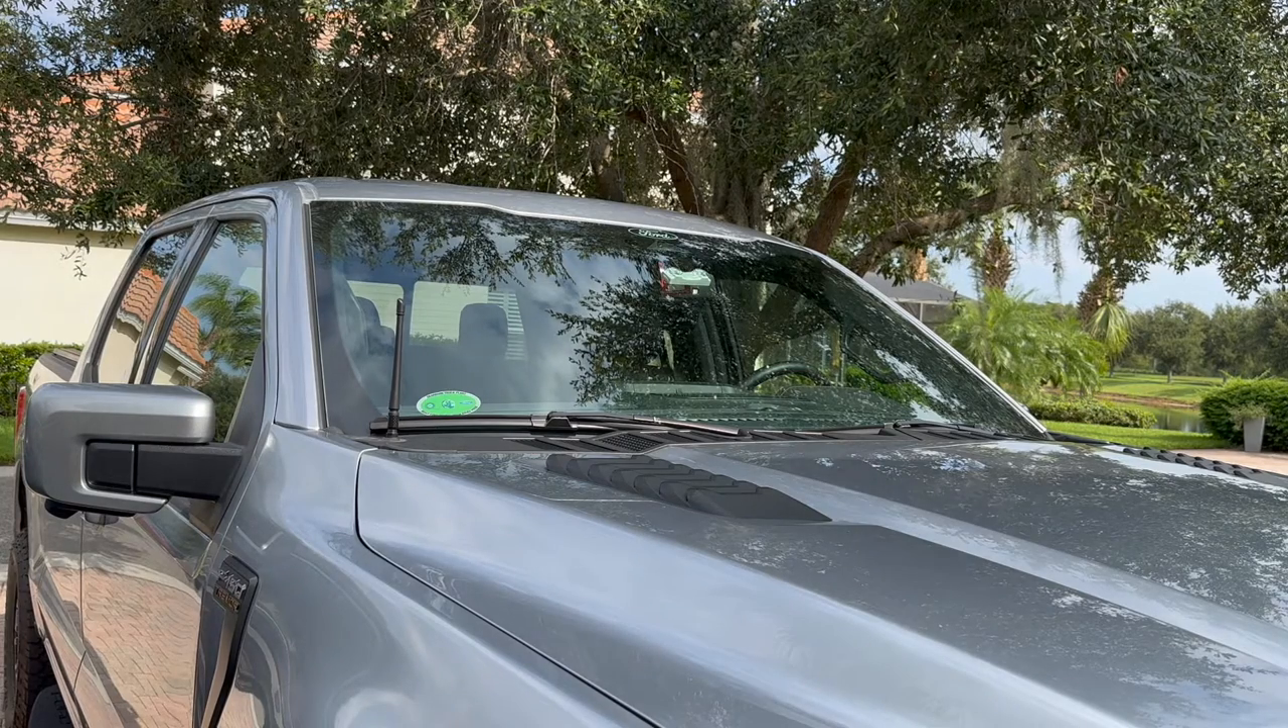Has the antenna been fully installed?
Yes.